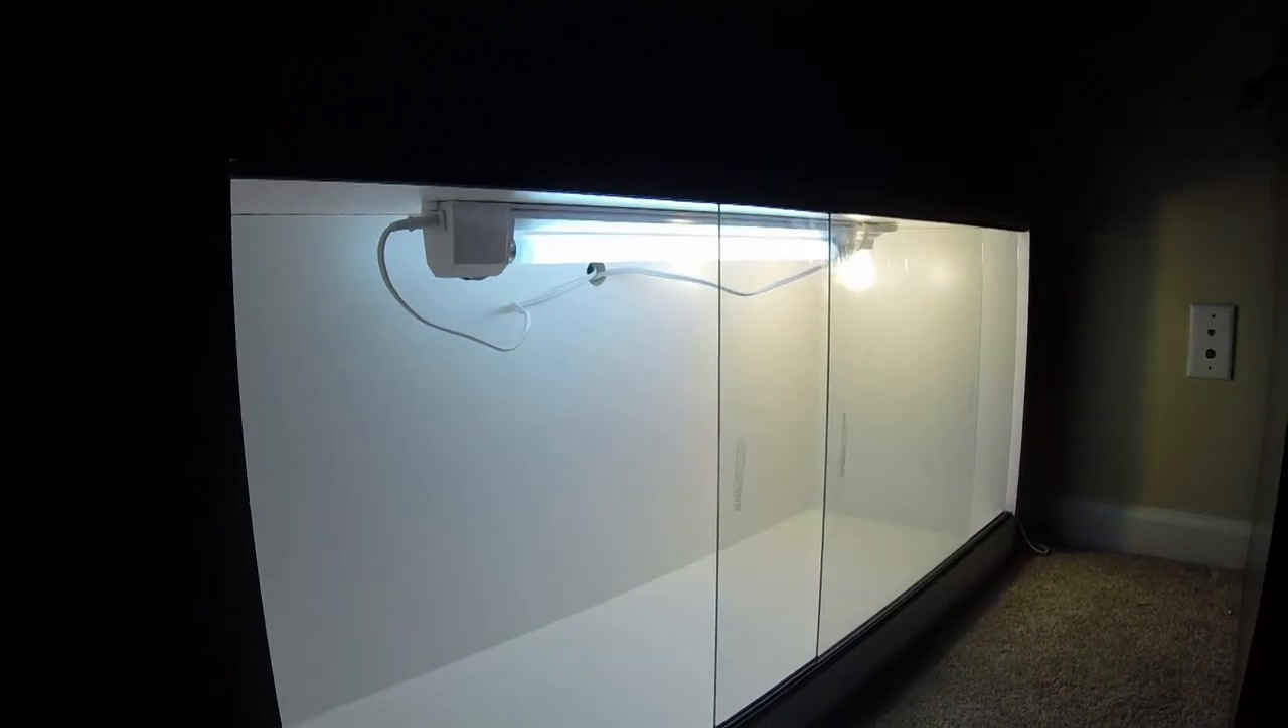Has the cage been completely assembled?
Yes.